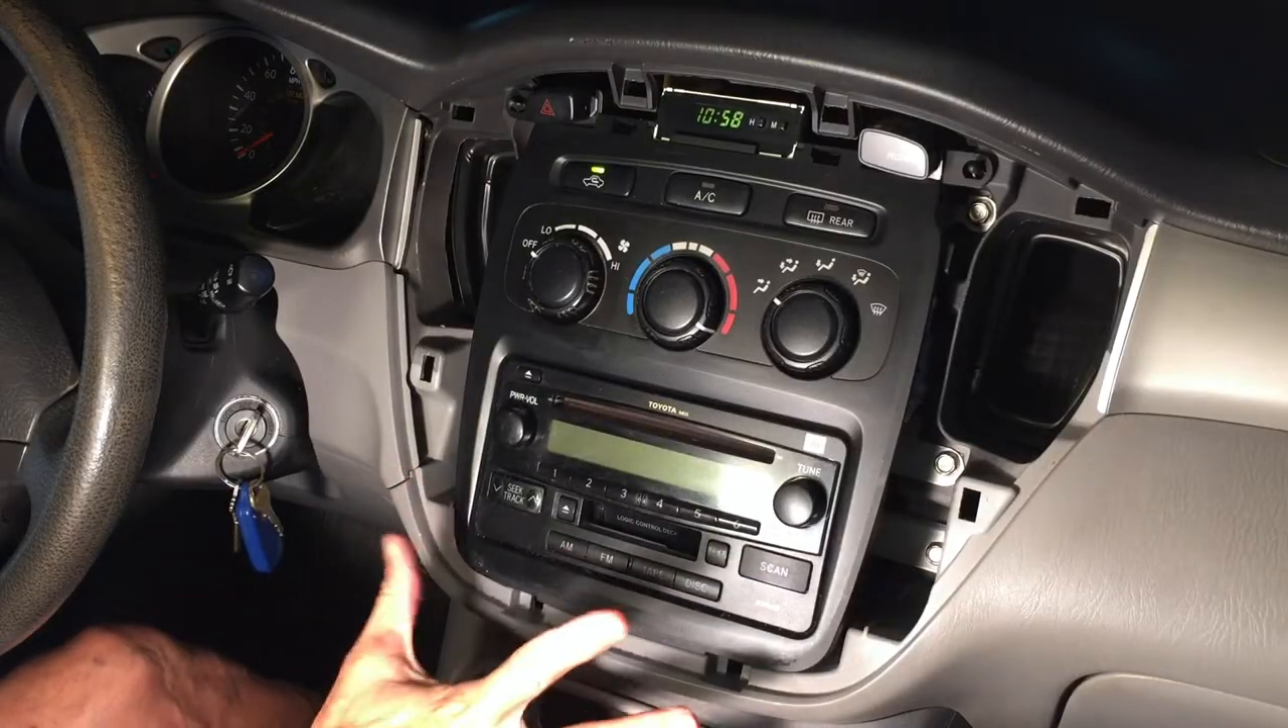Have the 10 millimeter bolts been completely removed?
No.